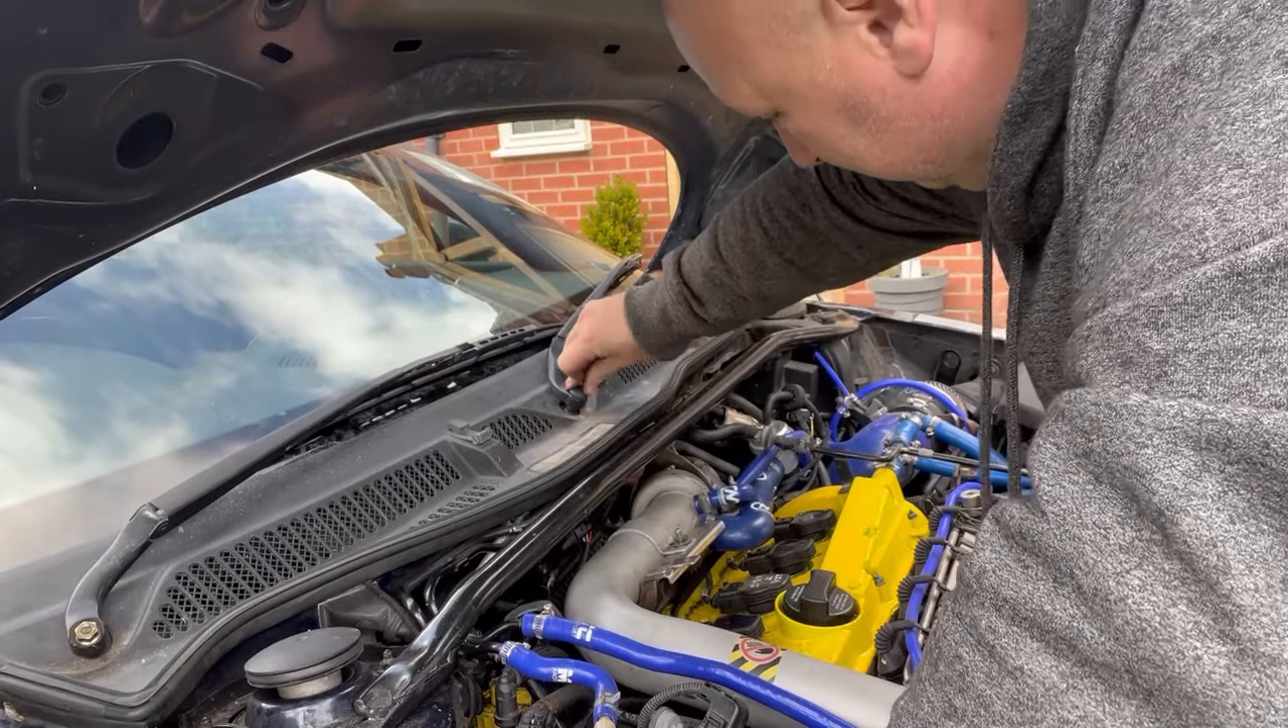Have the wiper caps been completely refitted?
No.